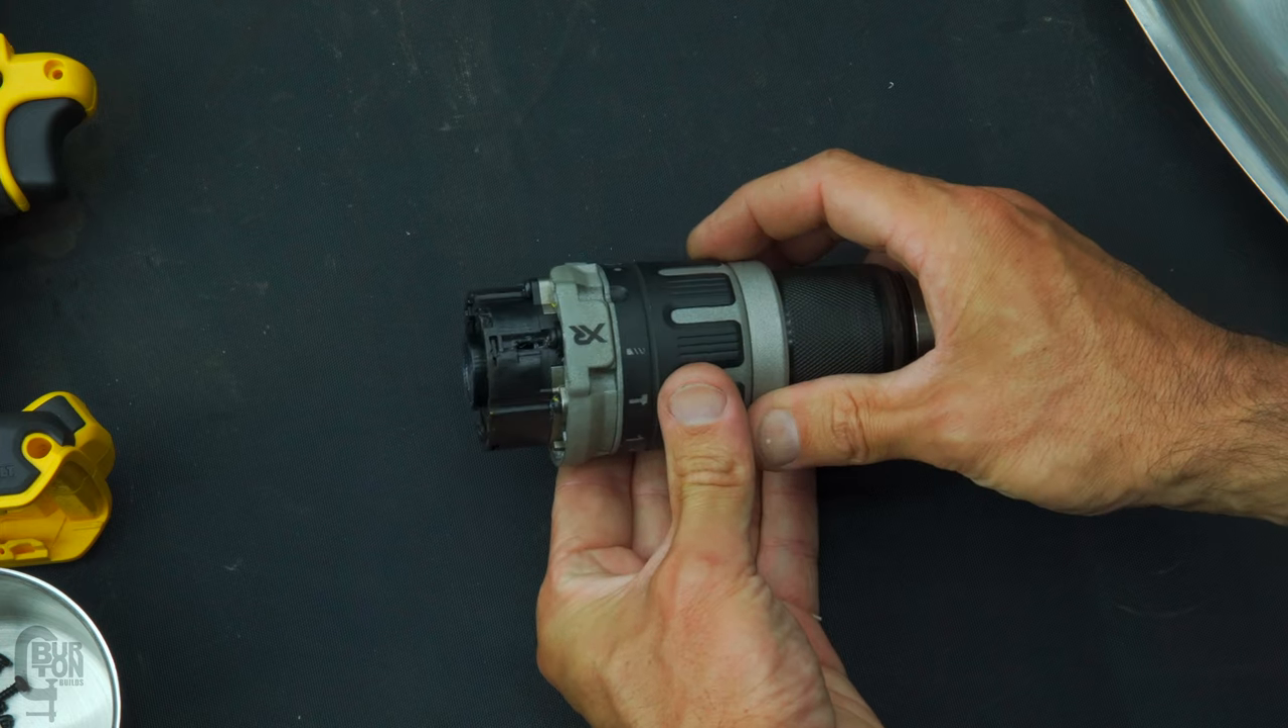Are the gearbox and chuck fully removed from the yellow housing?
Yes.